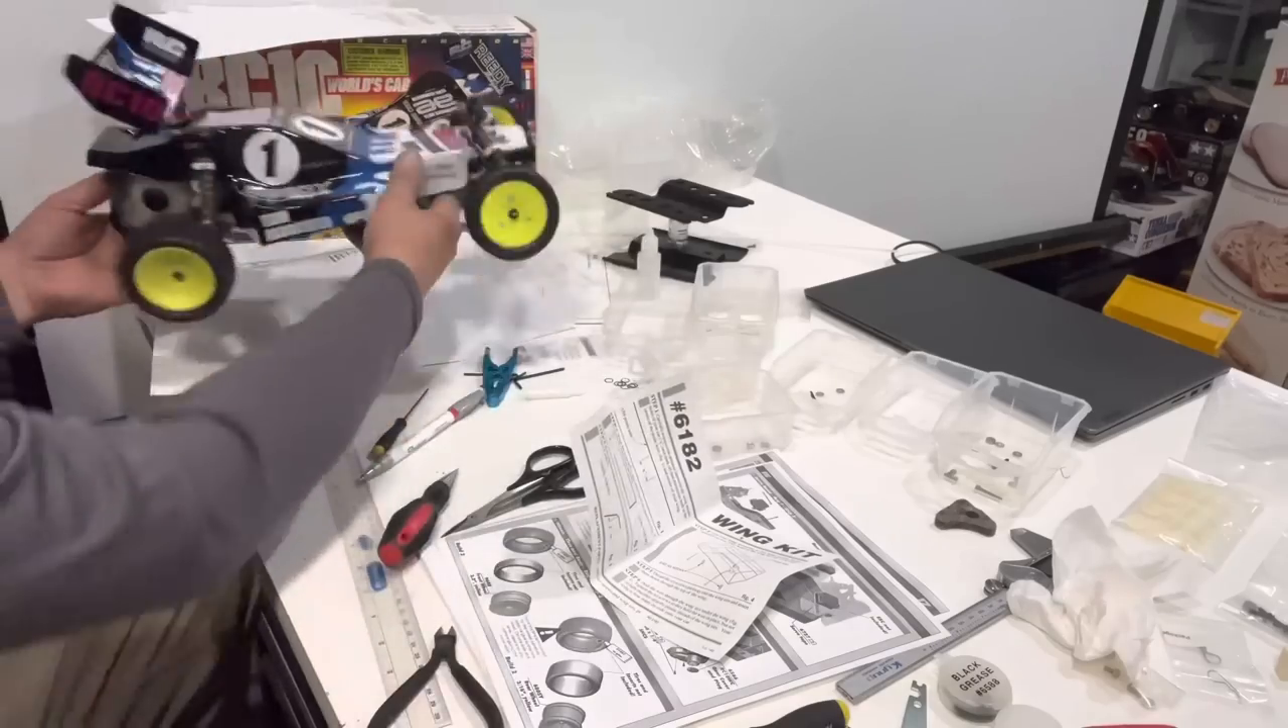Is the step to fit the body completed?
Yes.